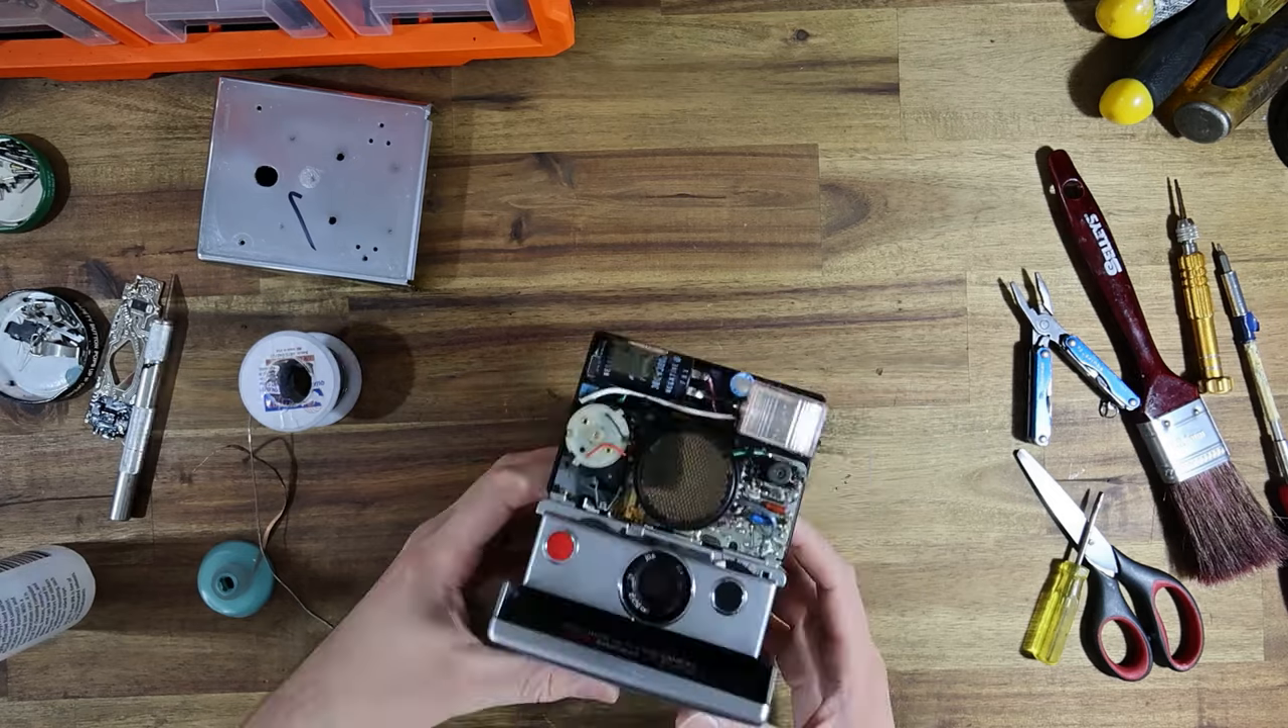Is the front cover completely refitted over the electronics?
No.